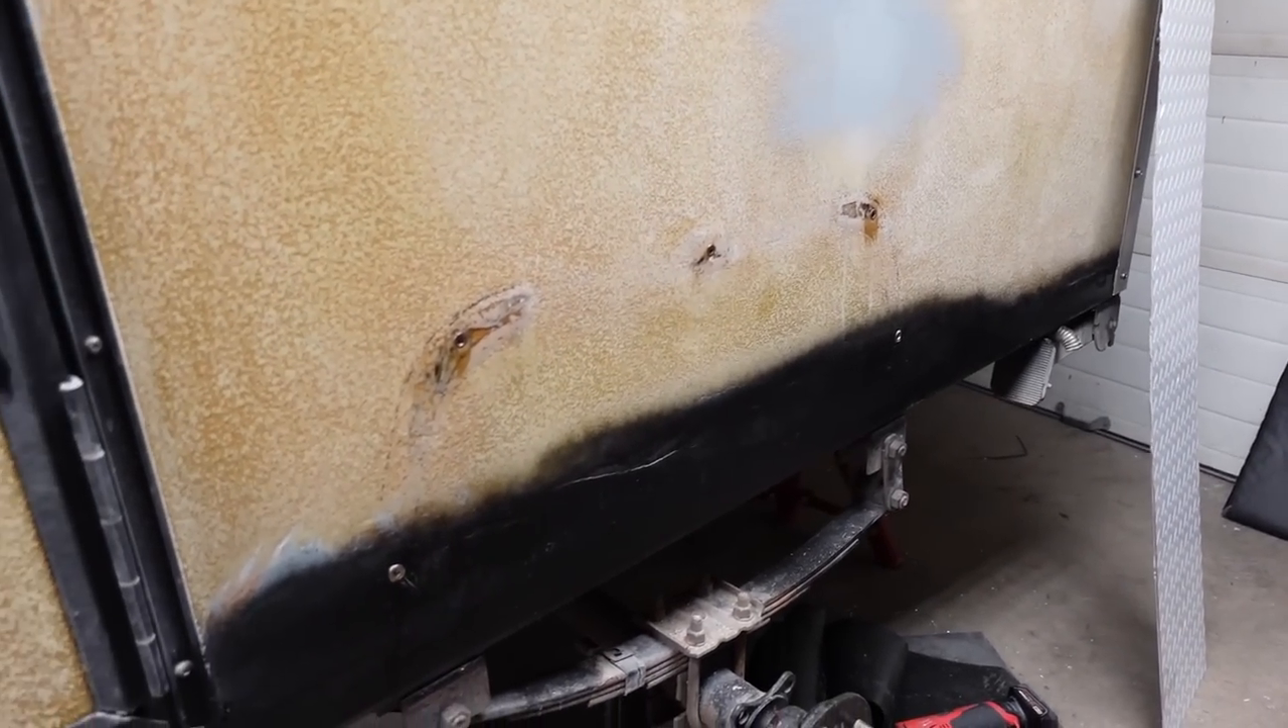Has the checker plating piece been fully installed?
No.